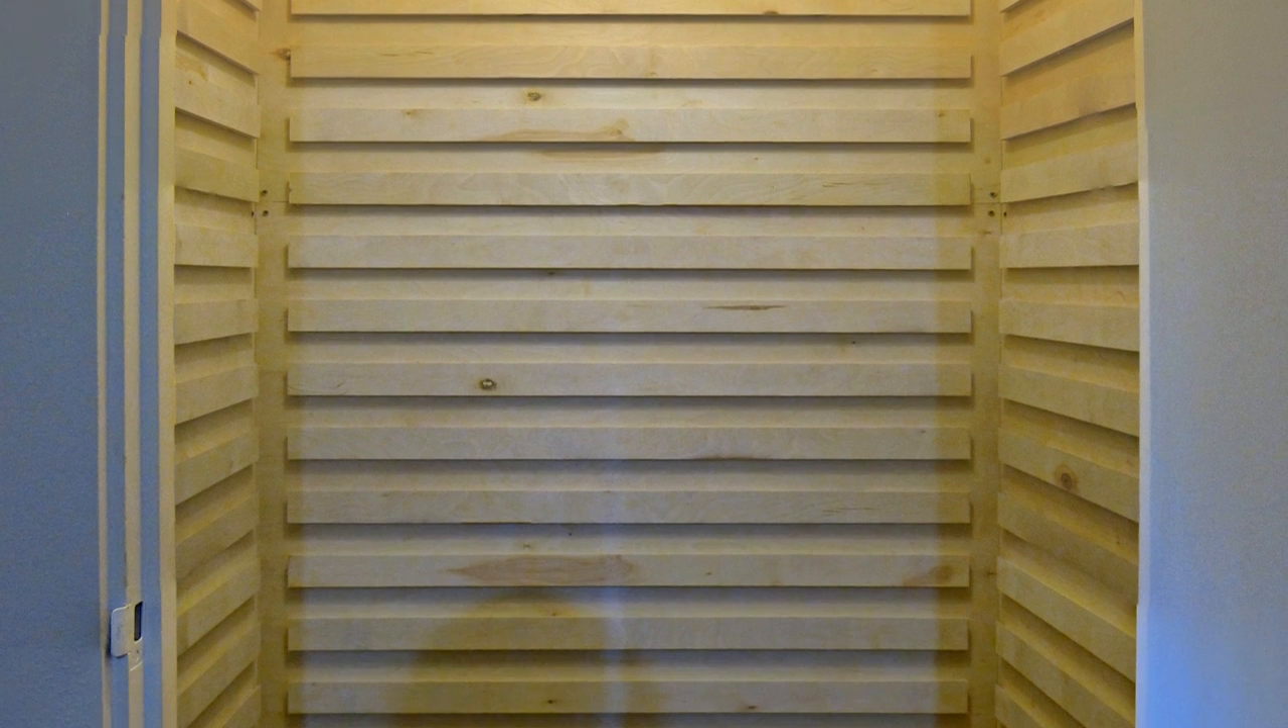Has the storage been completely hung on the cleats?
No.